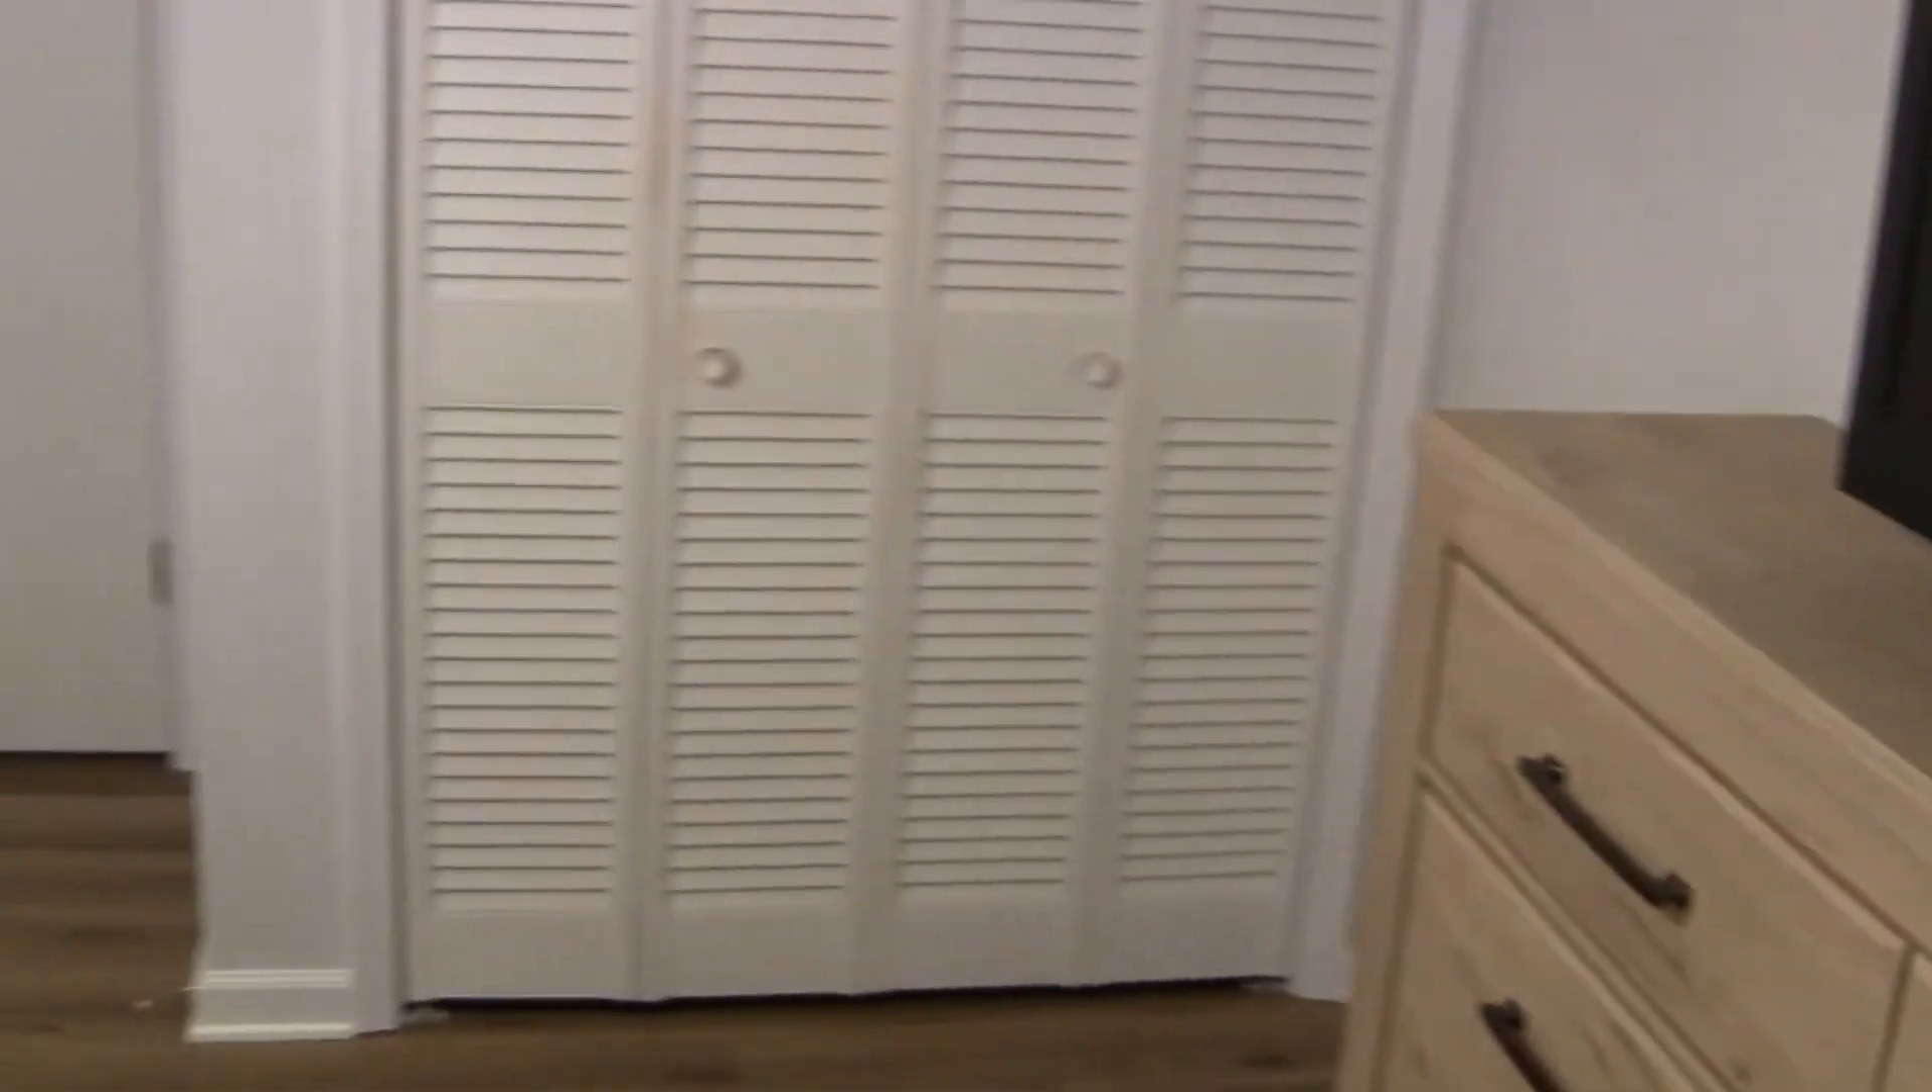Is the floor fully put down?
Yes.